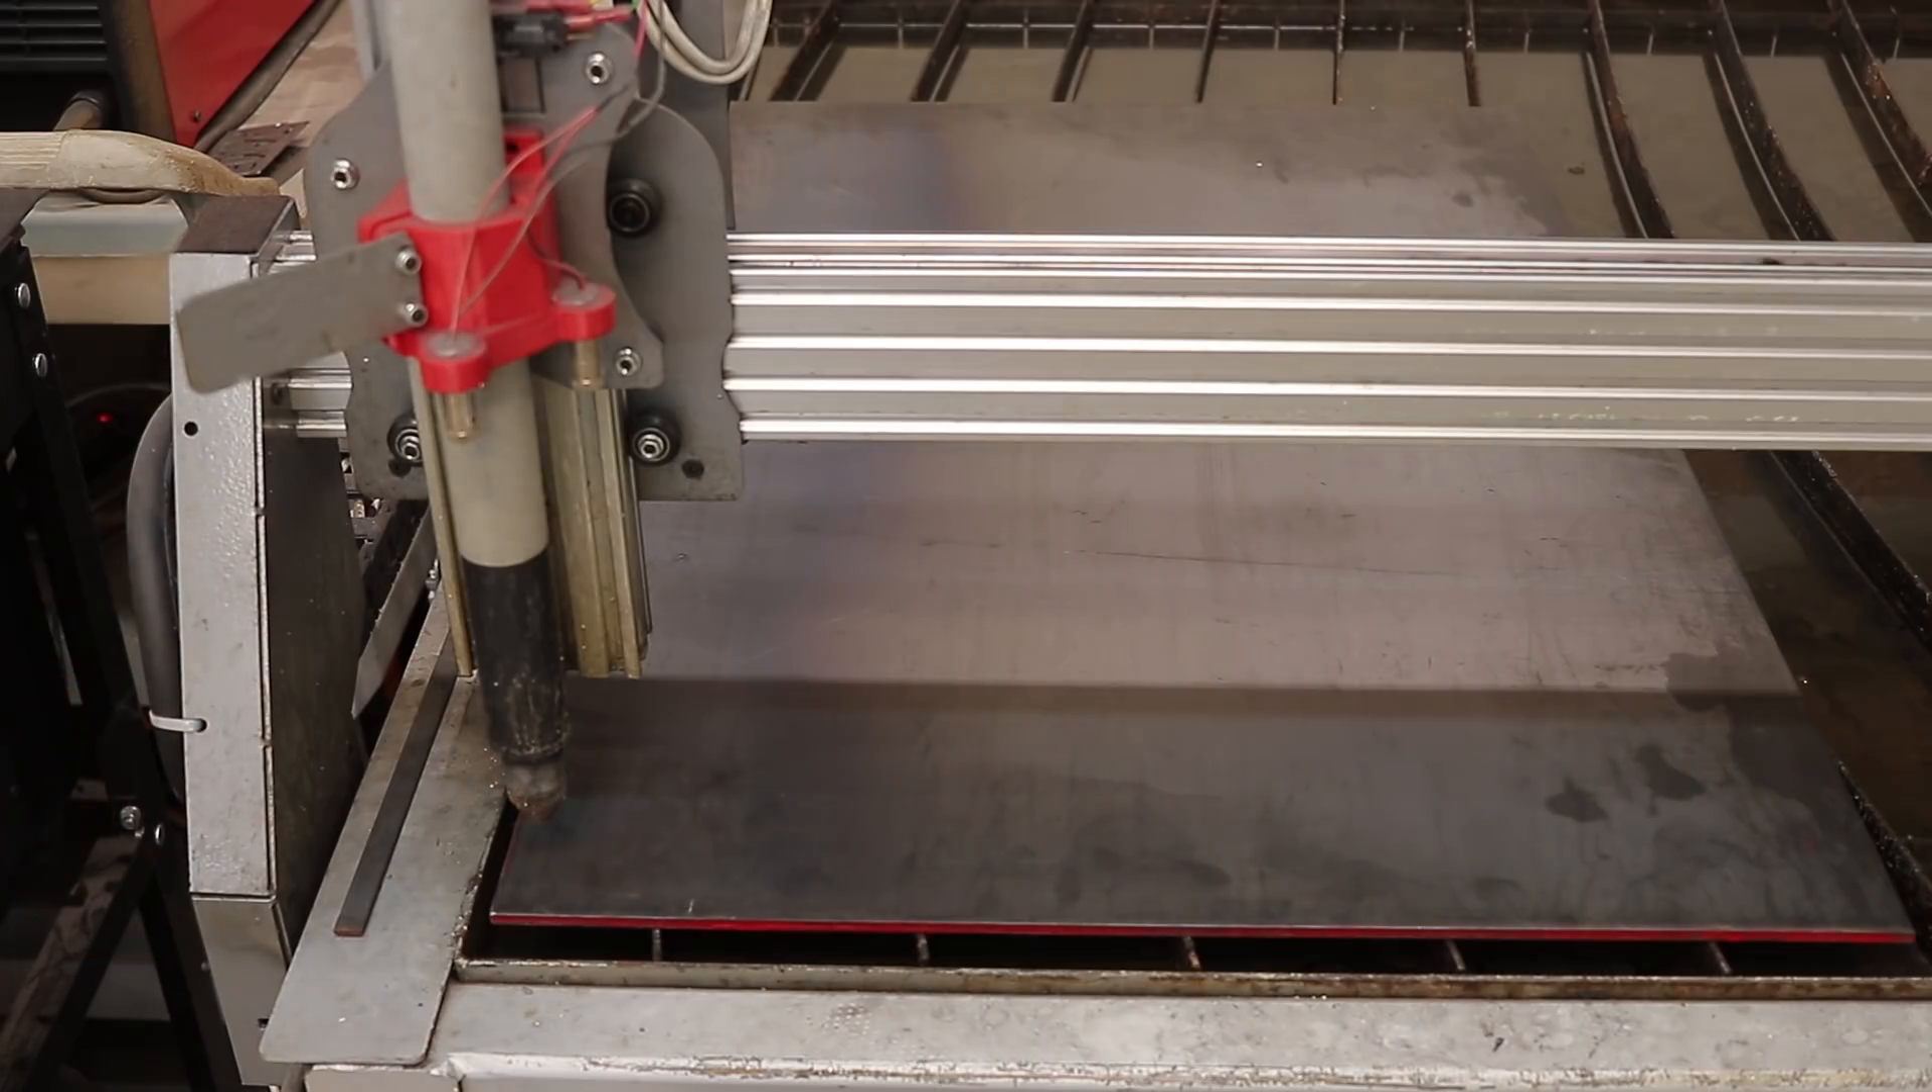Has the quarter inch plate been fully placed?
Yes.